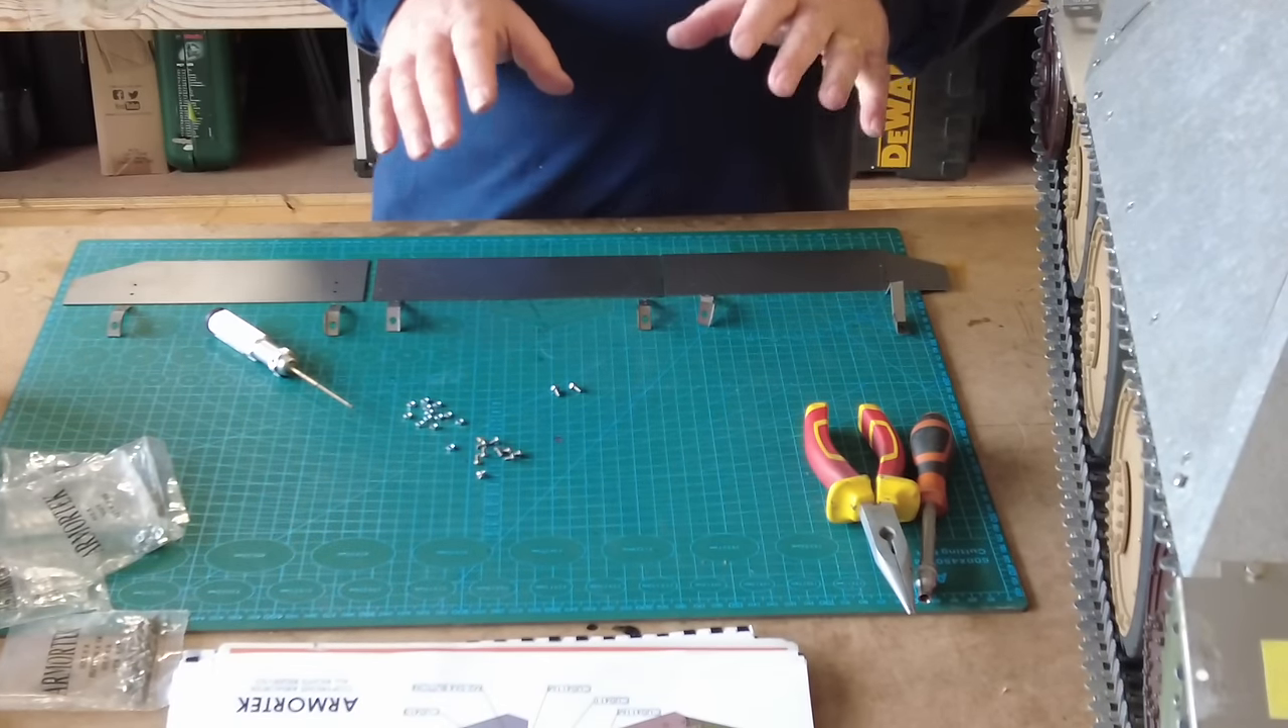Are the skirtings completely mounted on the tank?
No.